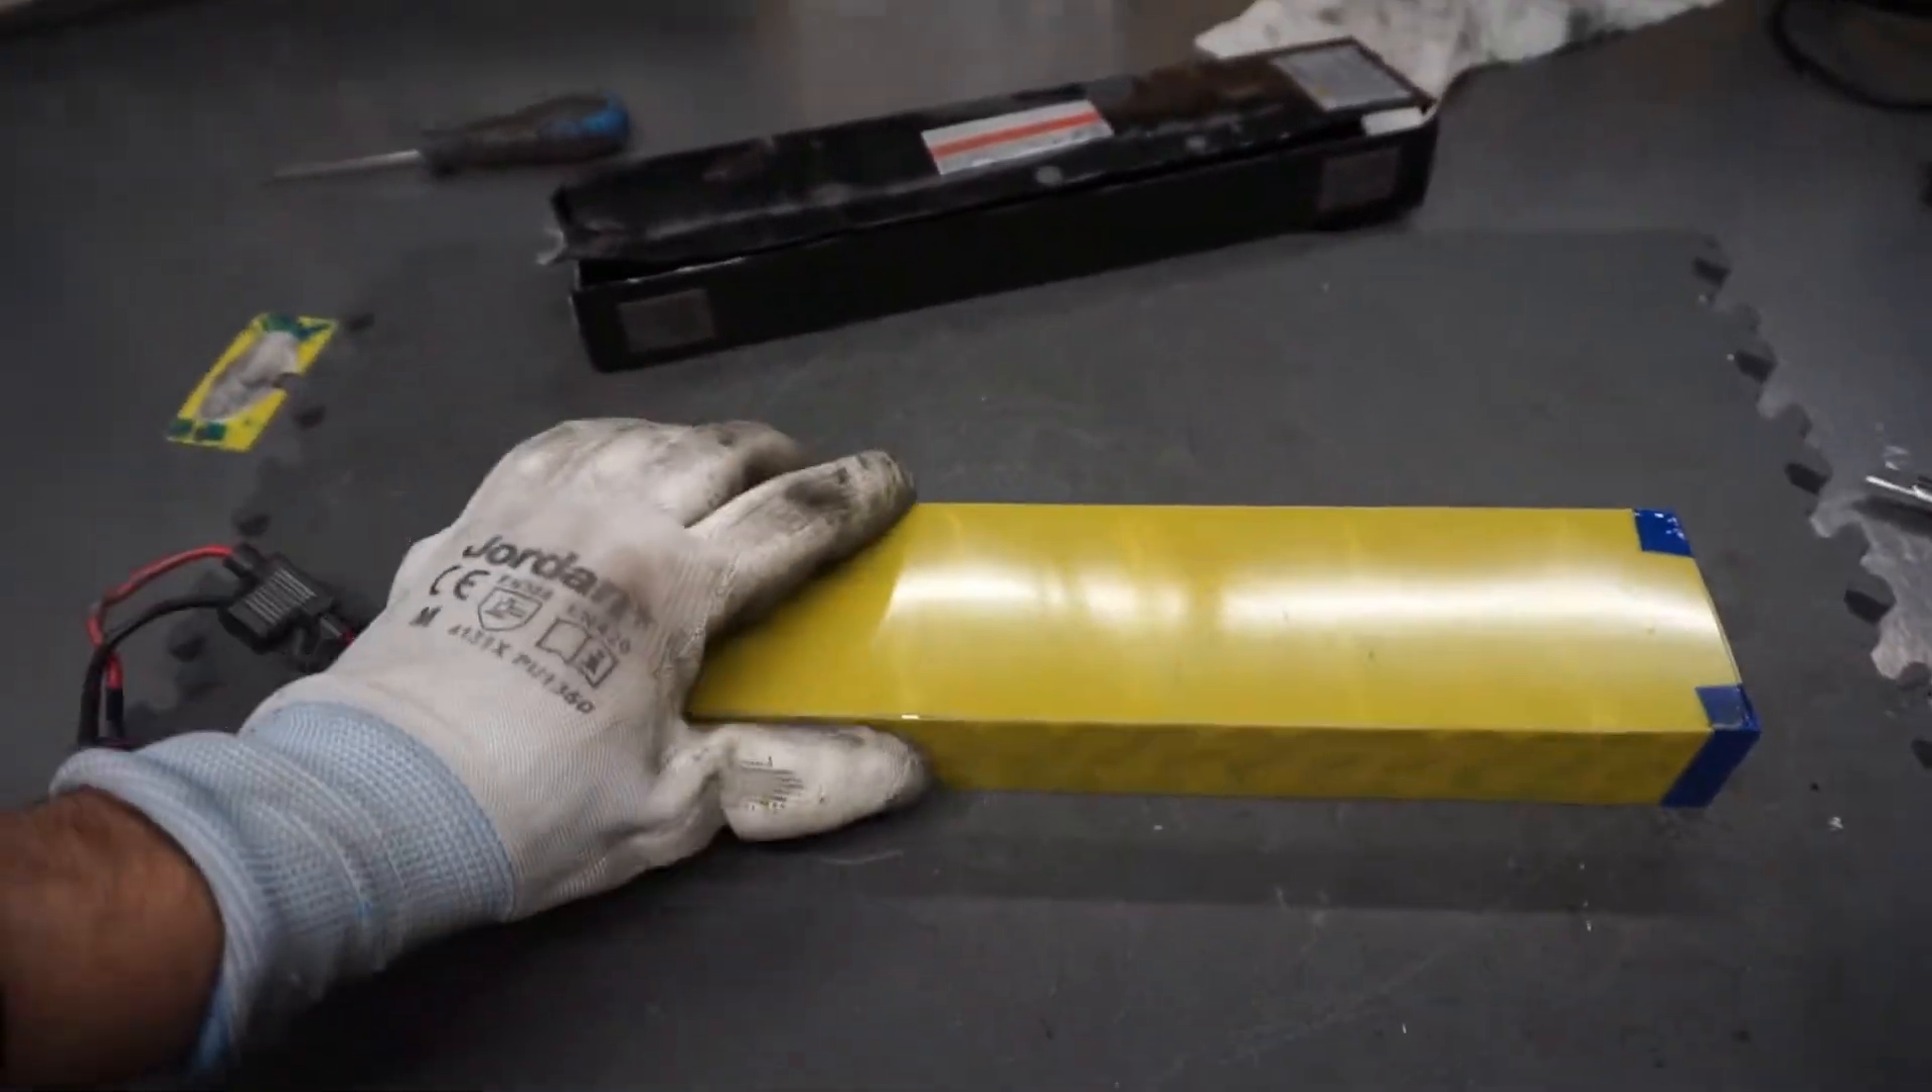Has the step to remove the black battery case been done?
Yes.